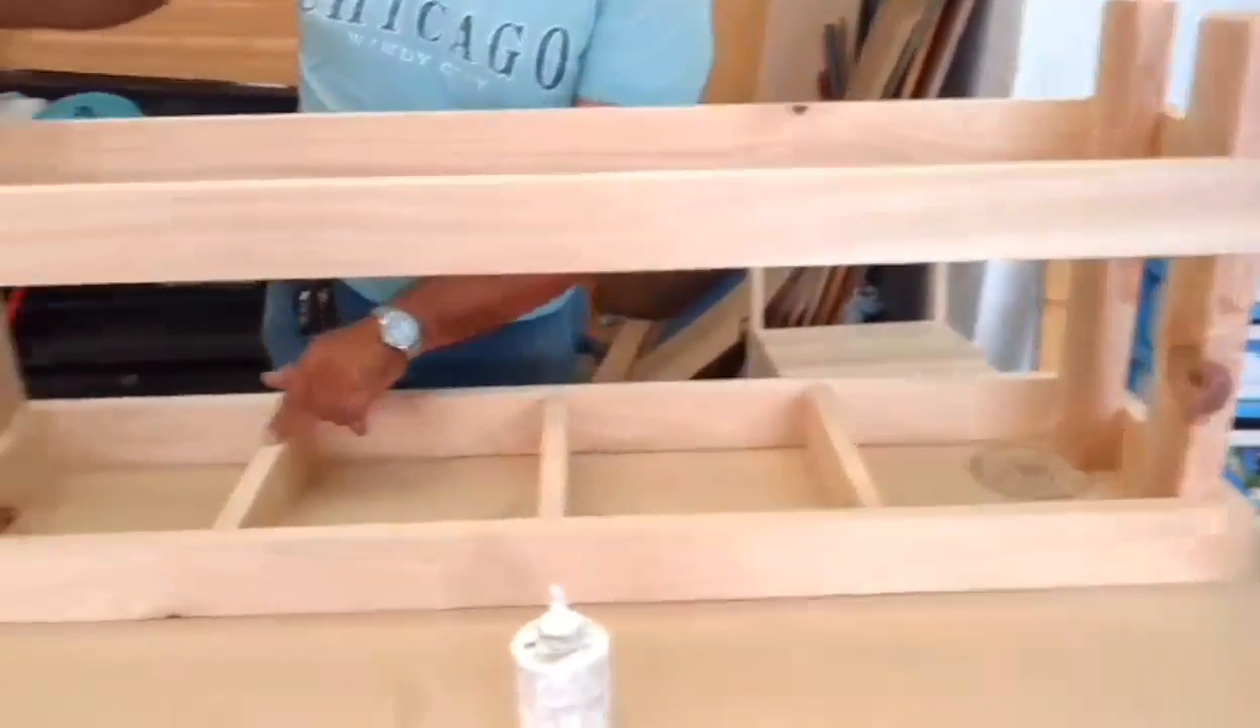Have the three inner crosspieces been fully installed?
Yes.